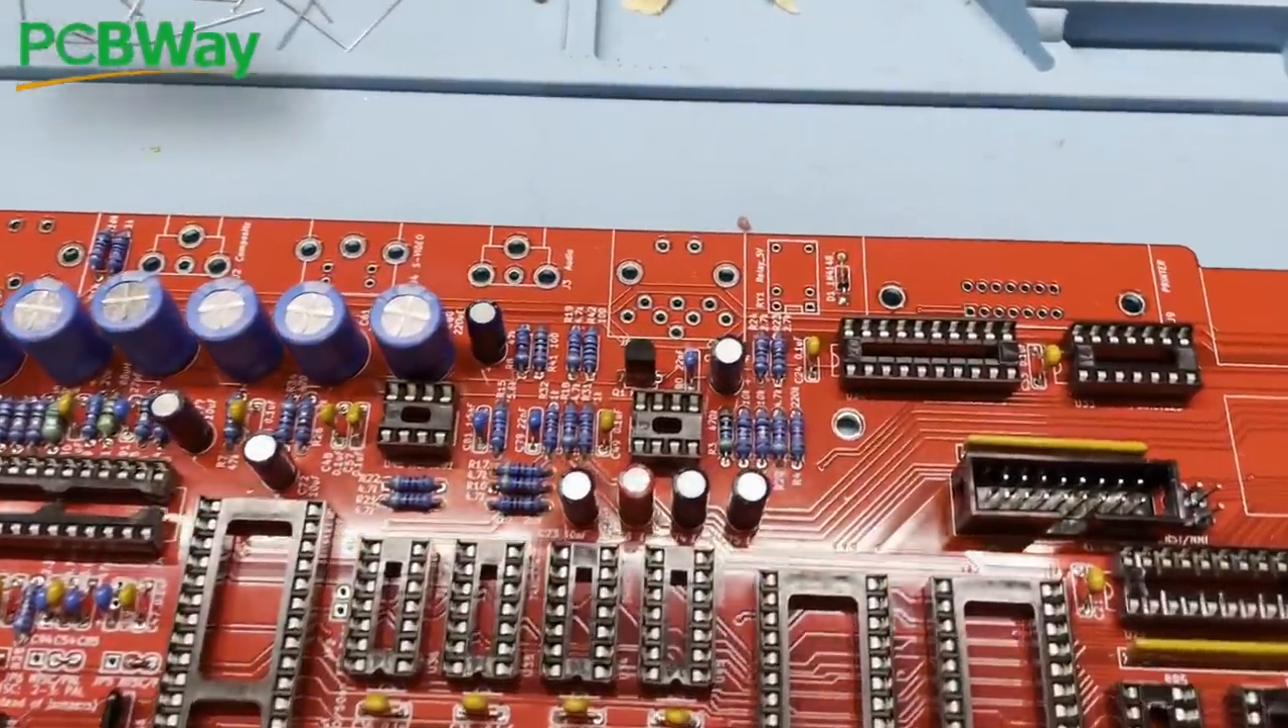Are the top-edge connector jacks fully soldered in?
No.